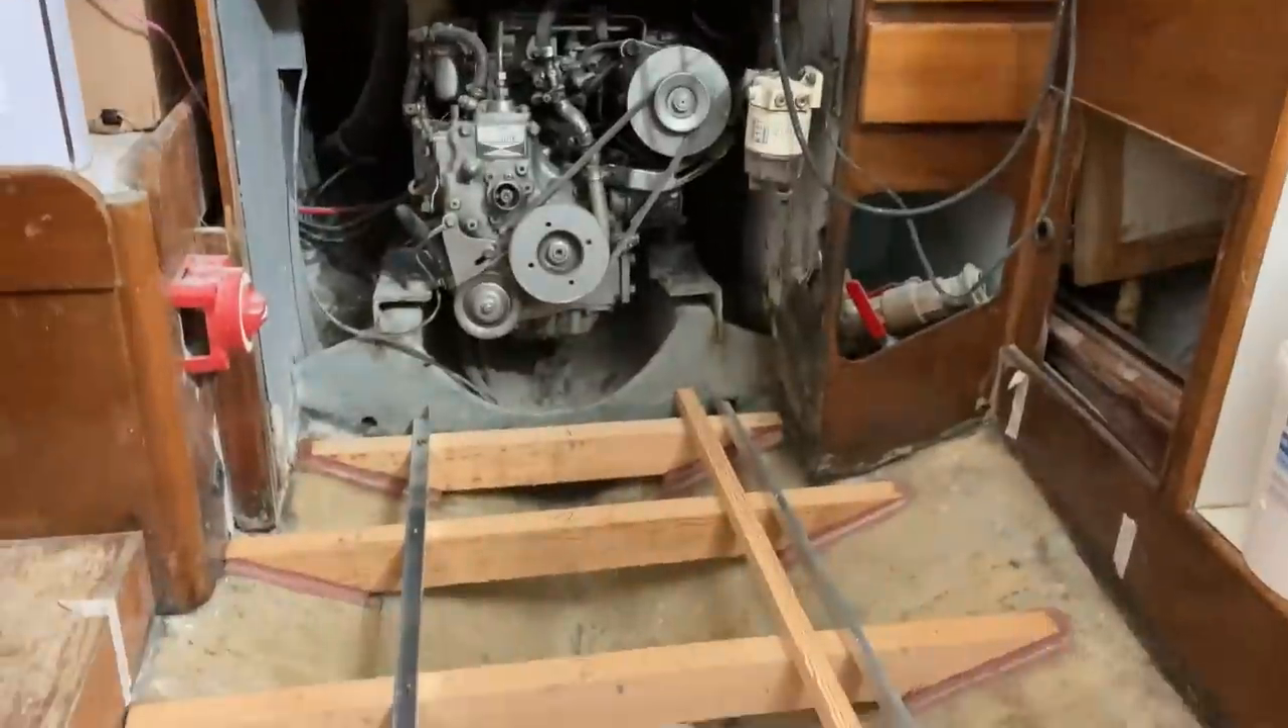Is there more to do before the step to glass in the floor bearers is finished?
Yes.